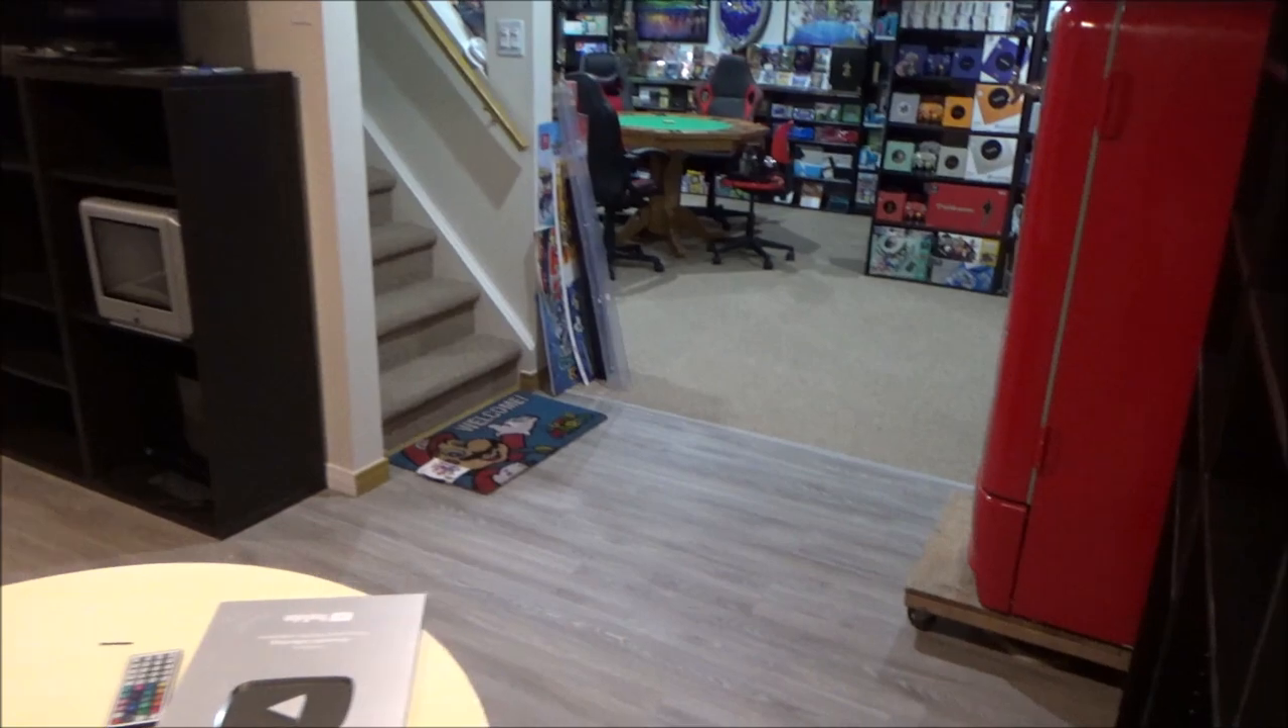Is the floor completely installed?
Yes.